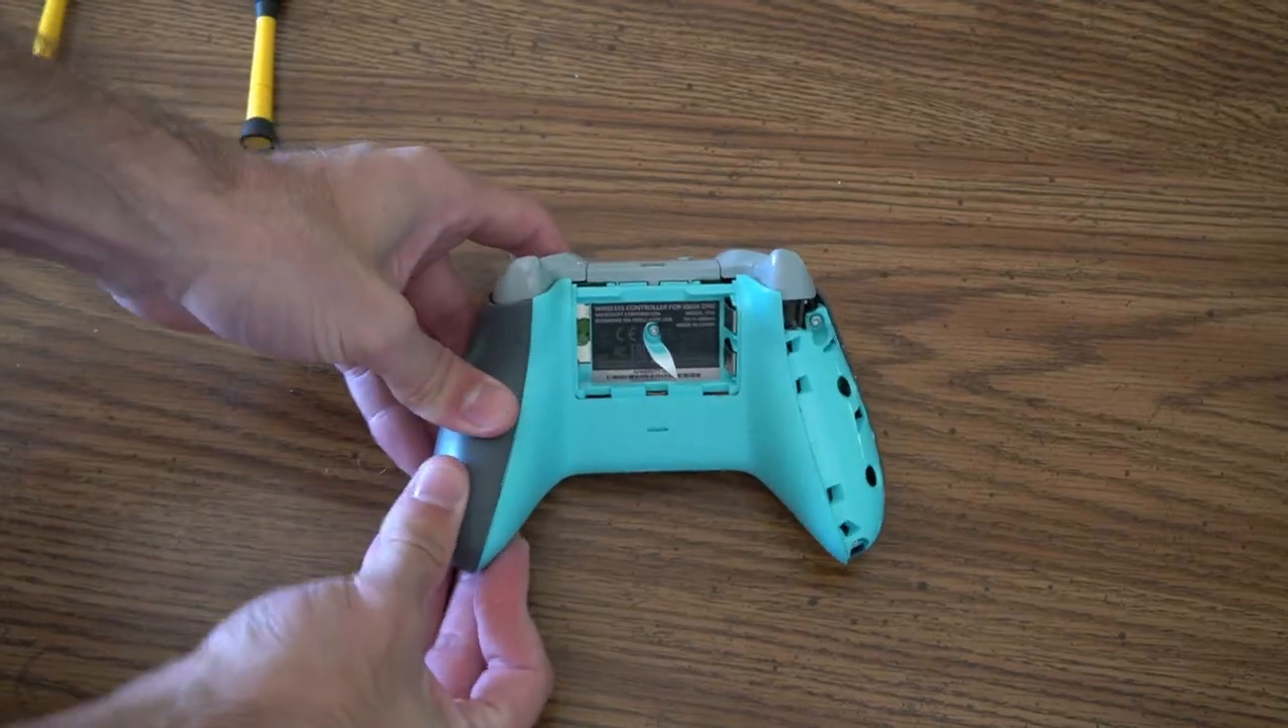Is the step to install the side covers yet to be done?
Yes.